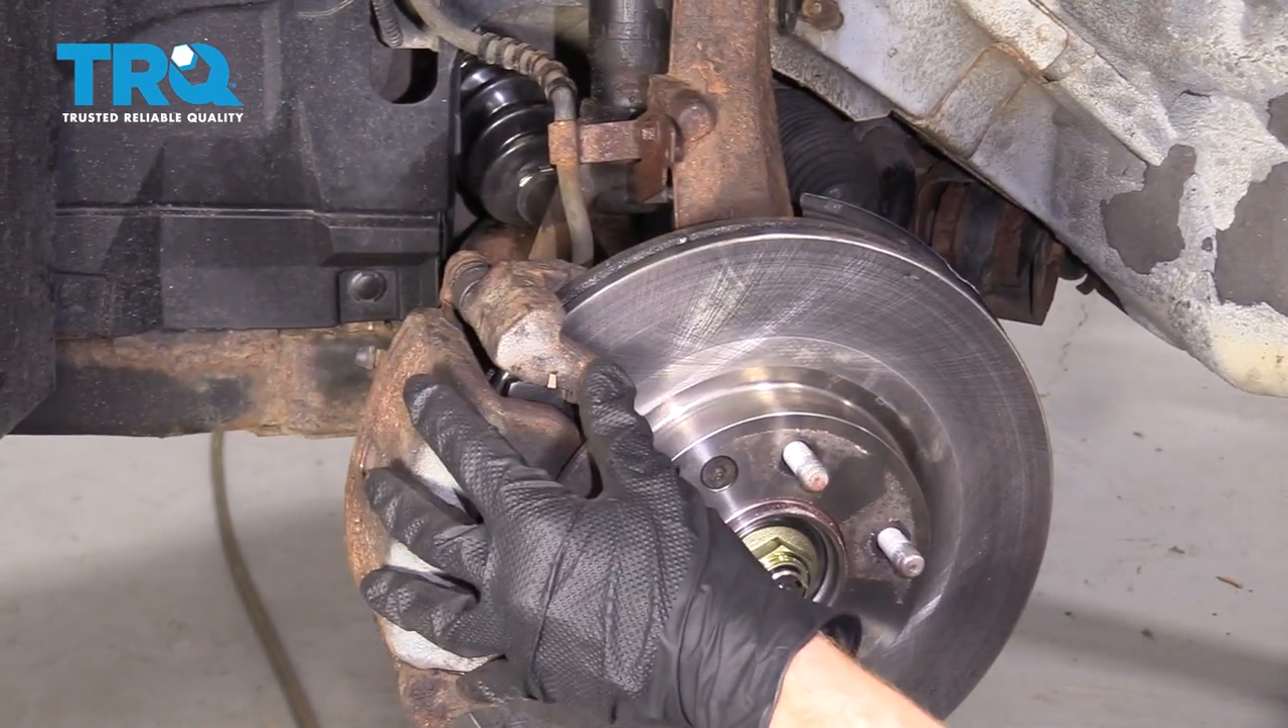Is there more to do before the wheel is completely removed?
No.